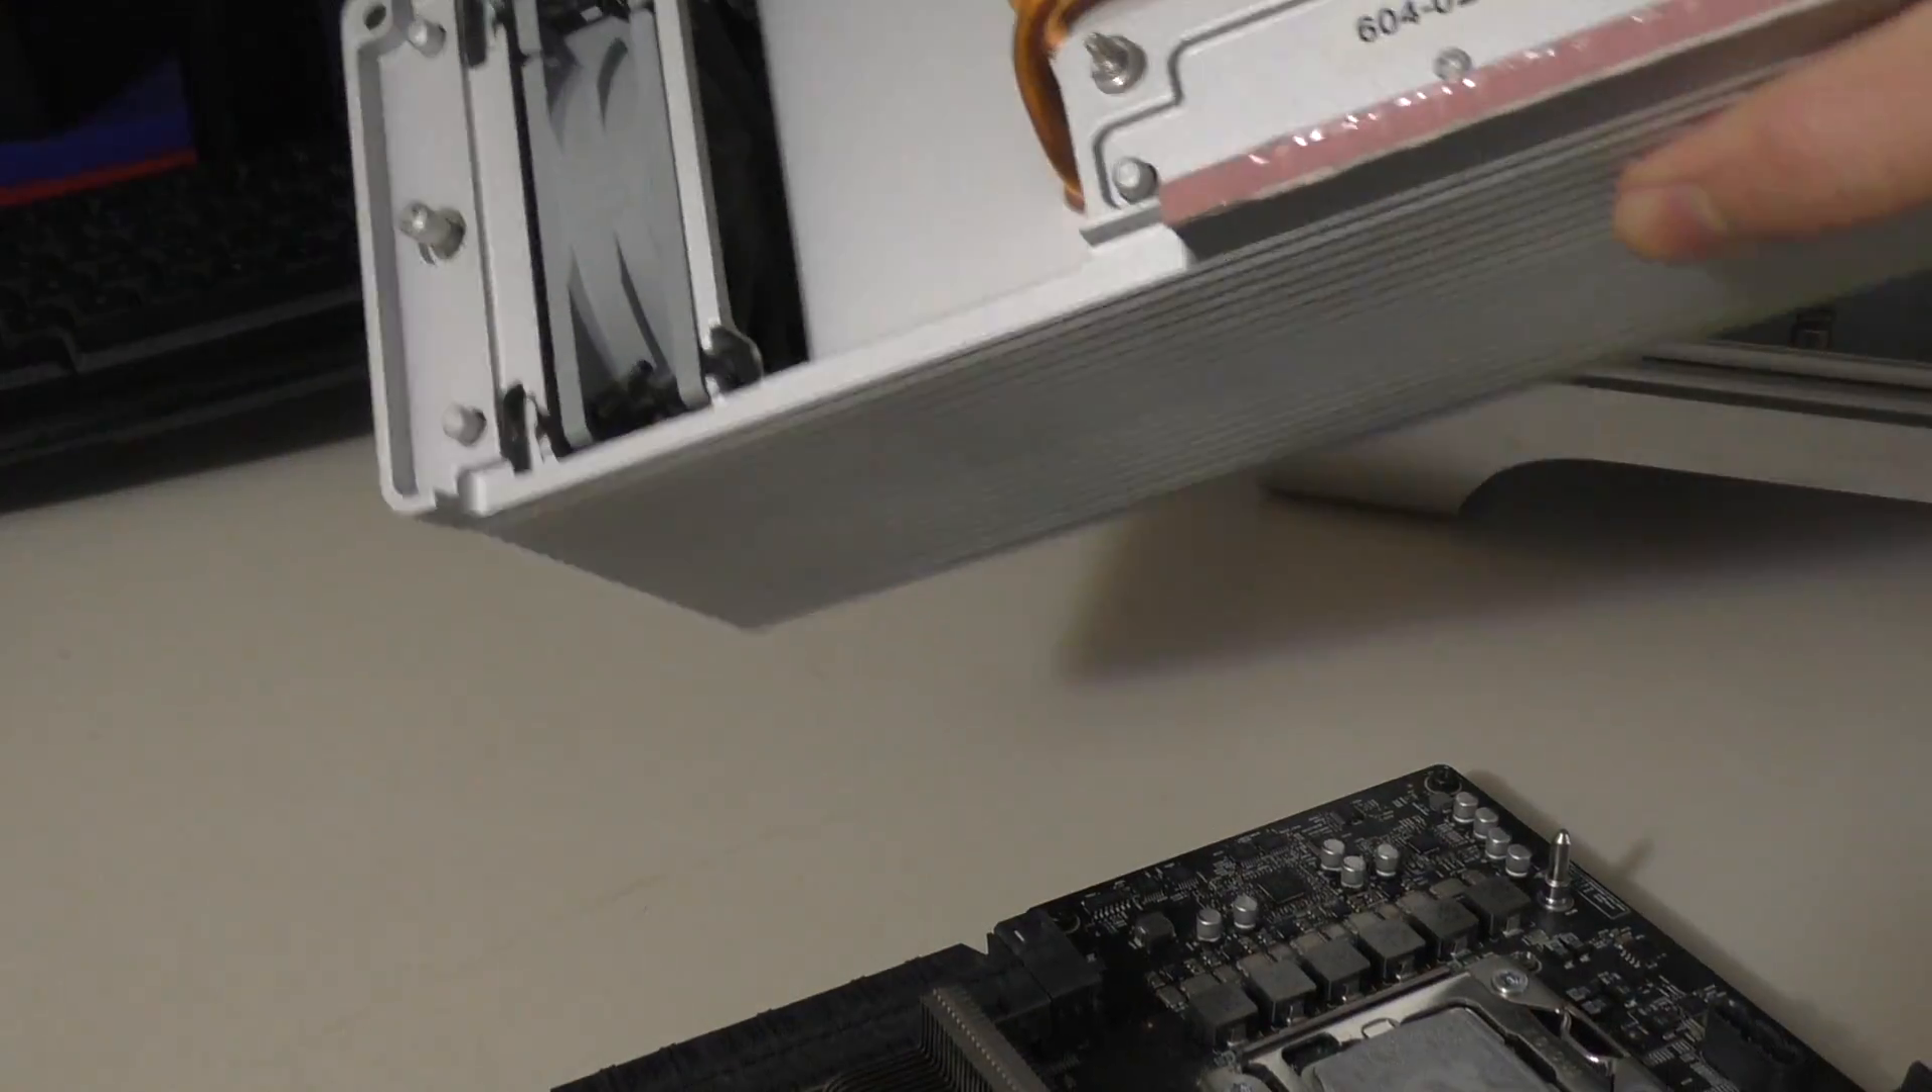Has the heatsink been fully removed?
Yes.